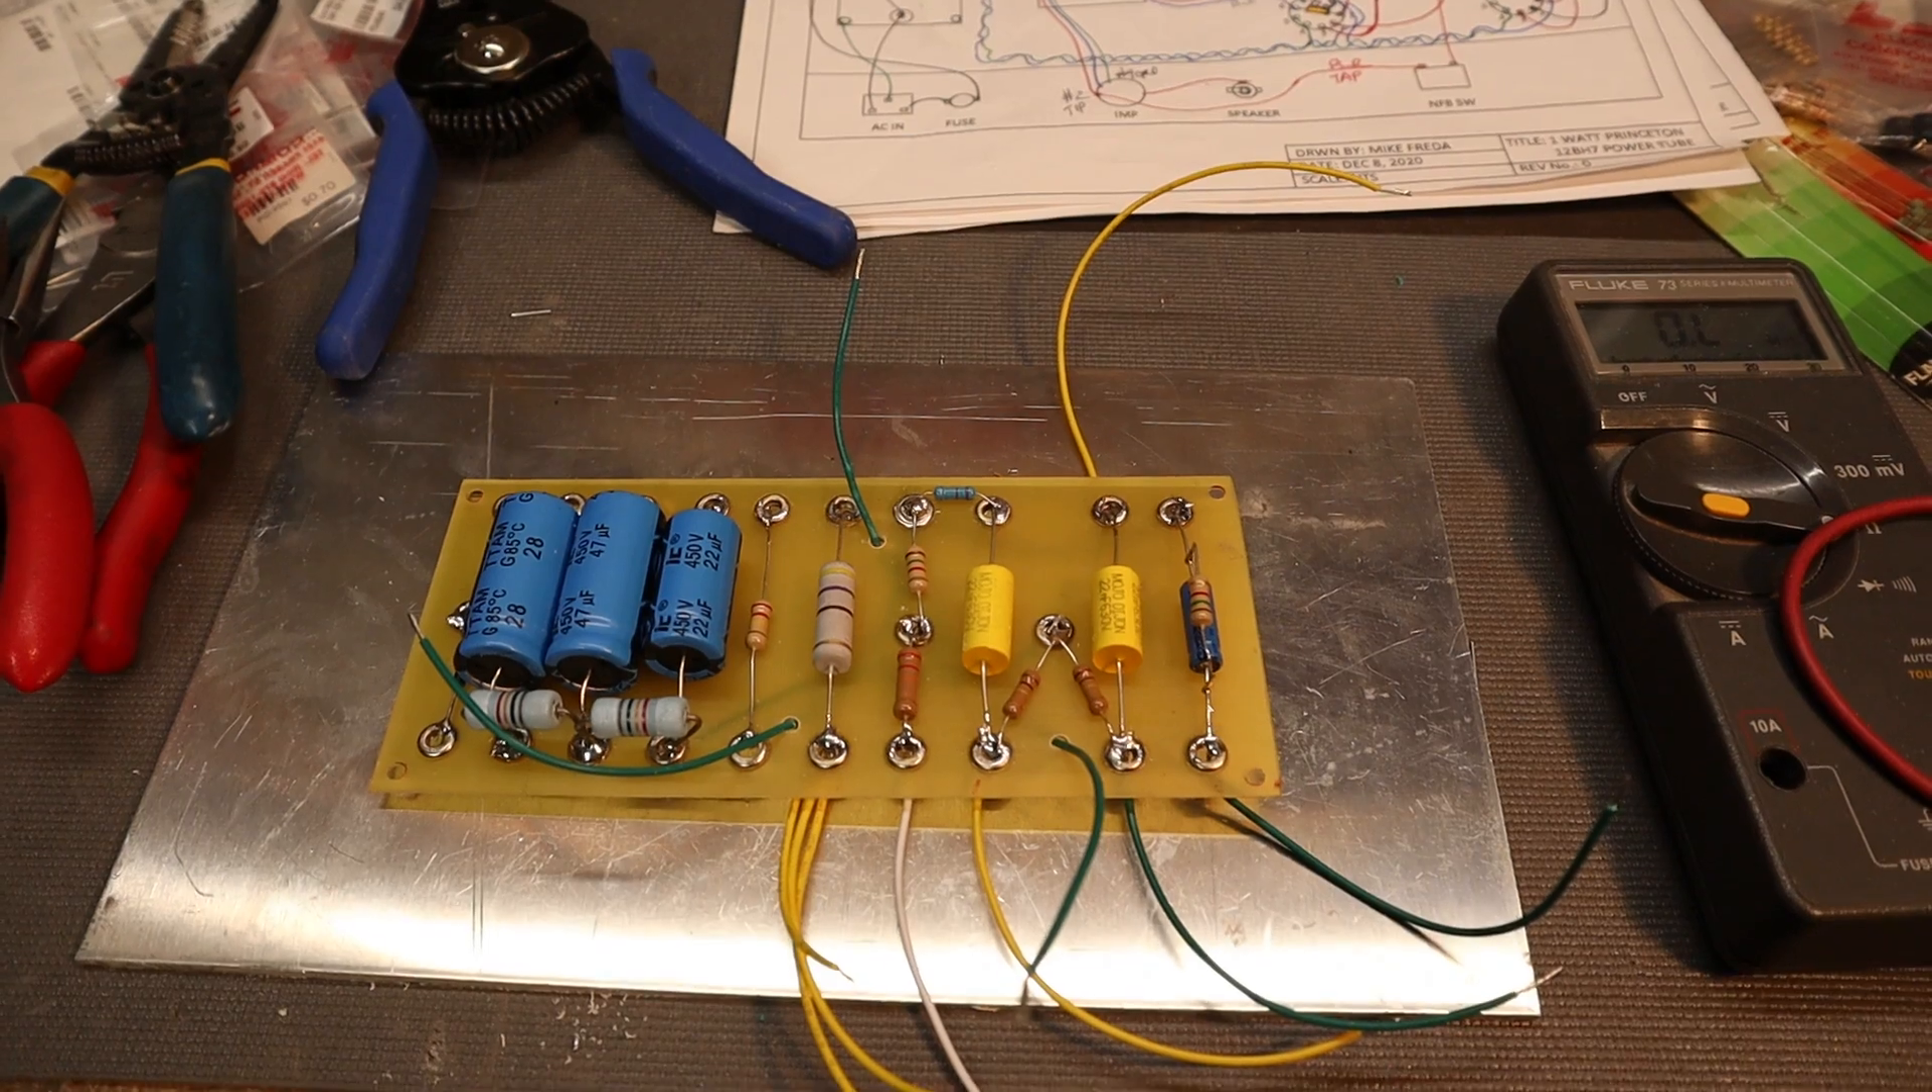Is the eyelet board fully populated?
Yes.